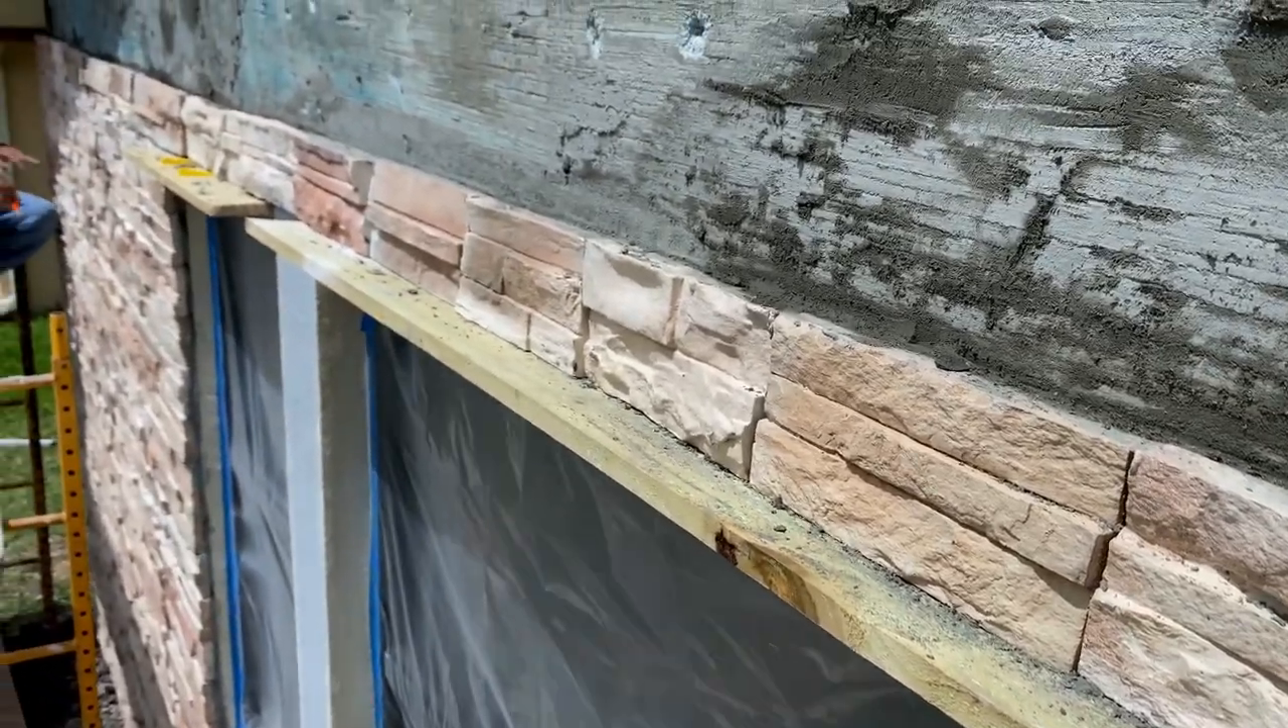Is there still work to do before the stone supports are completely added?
No.